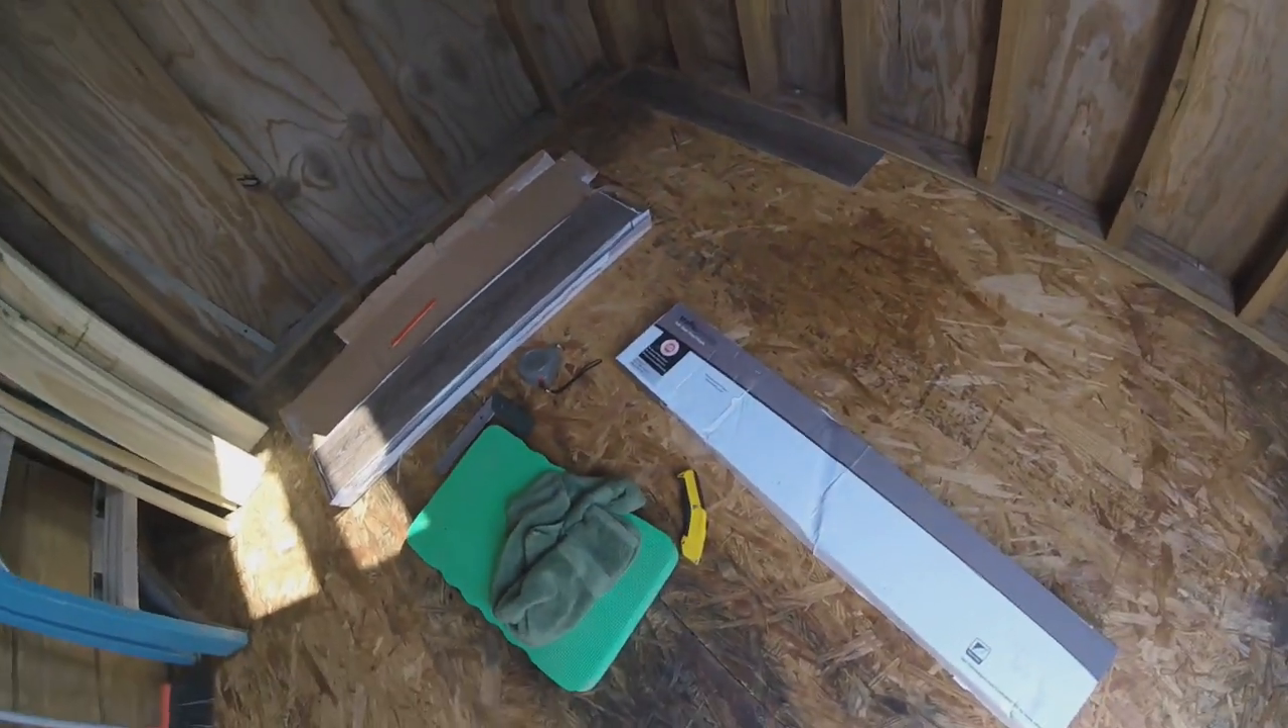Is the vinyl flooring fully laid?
No.